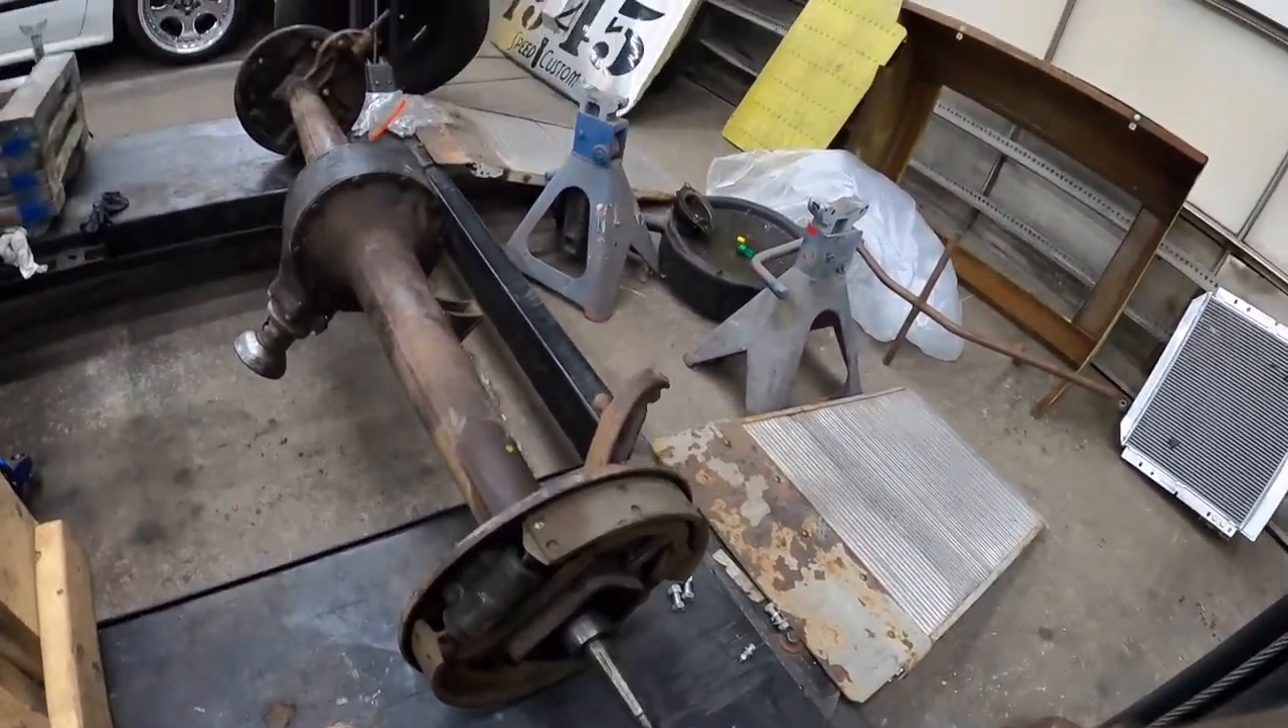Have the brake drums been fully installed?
No.